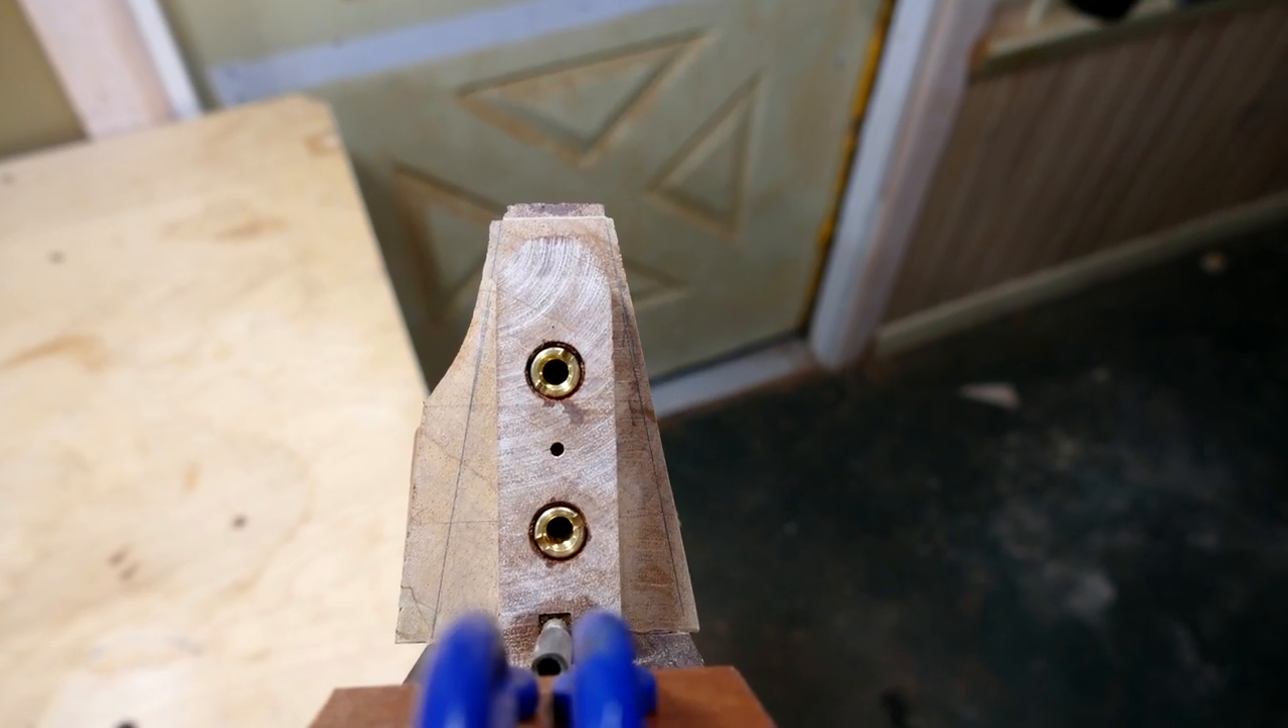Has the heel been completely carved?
No.